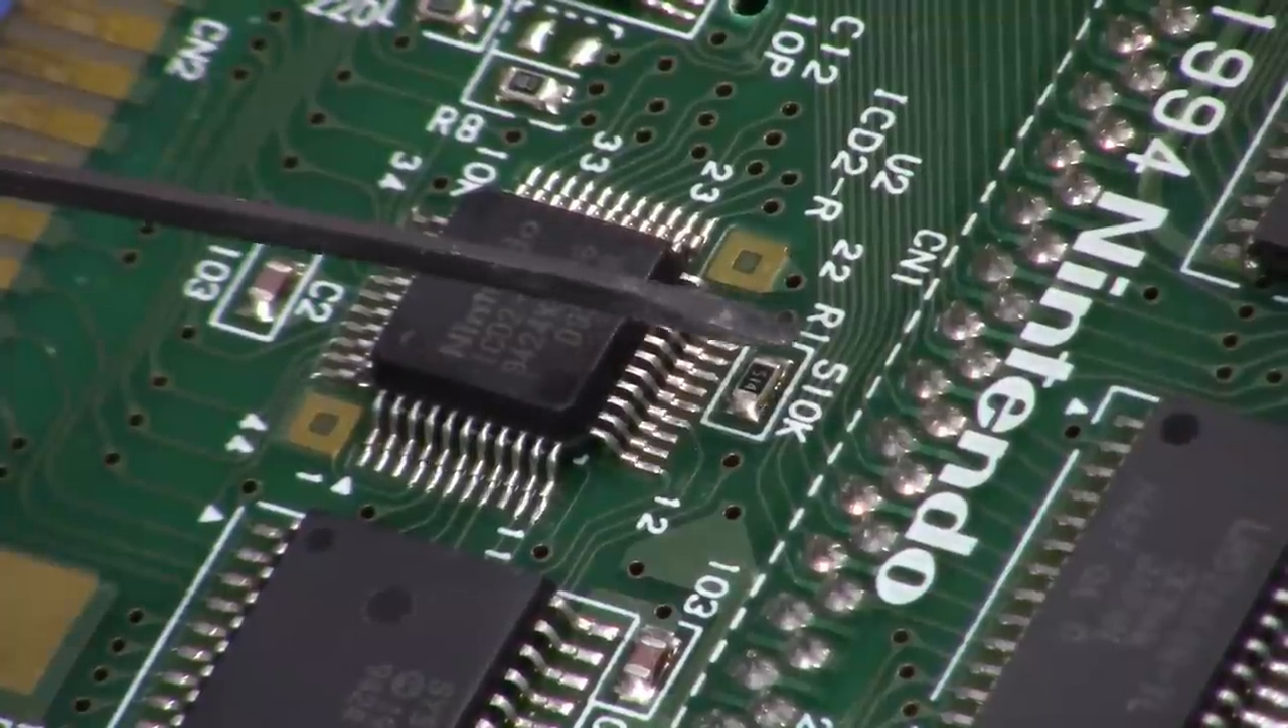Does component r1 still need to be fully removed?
Yes.